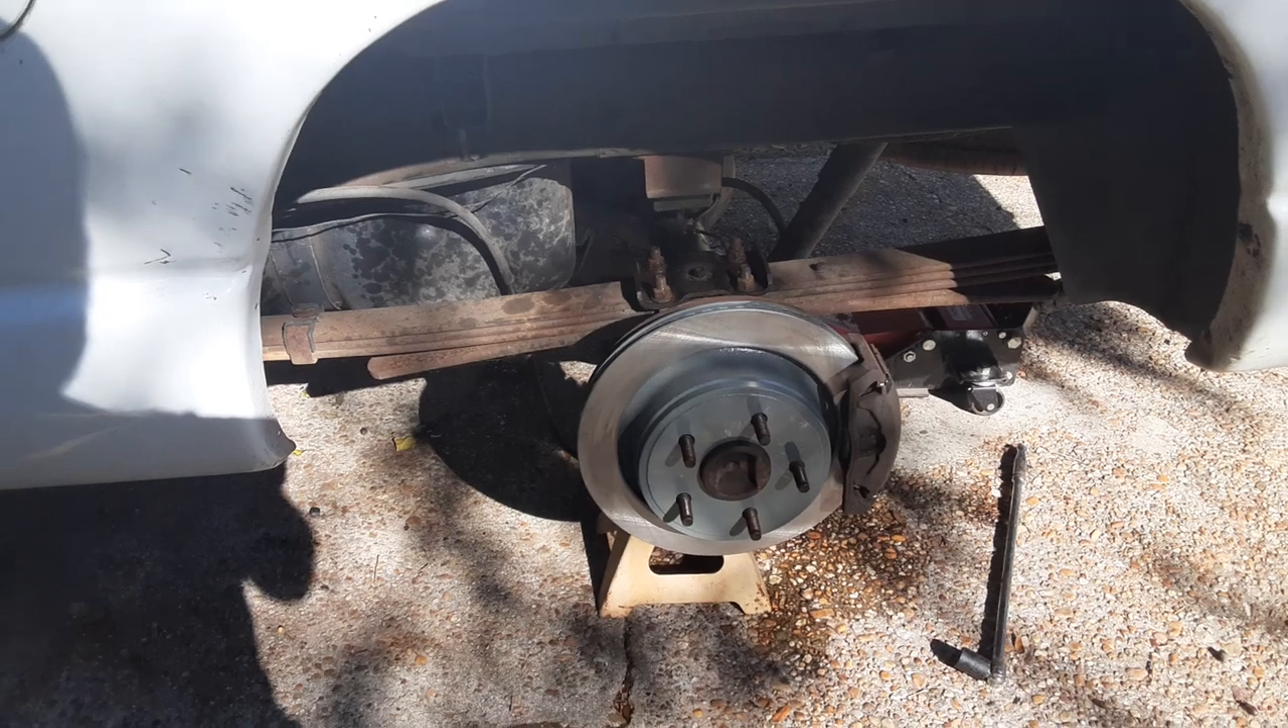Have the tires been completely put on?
No.